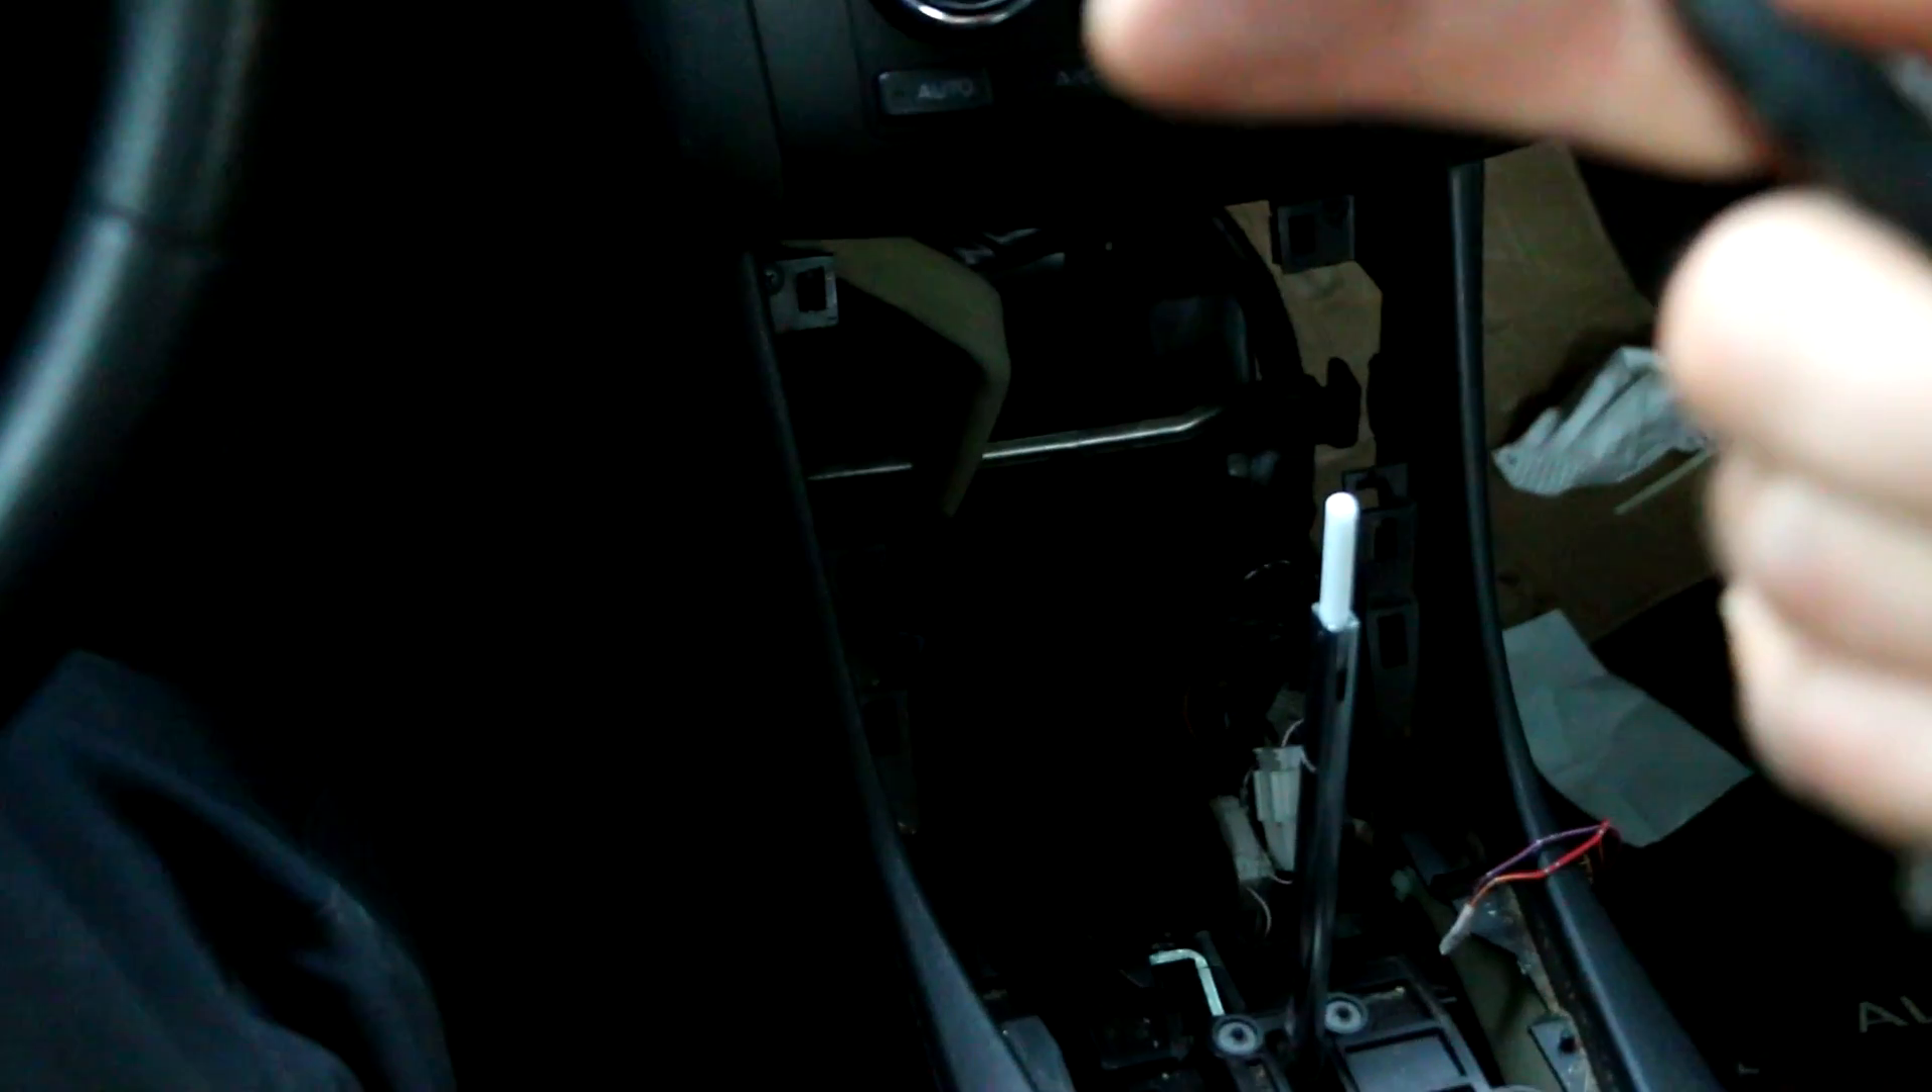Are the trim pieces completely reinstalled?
No.